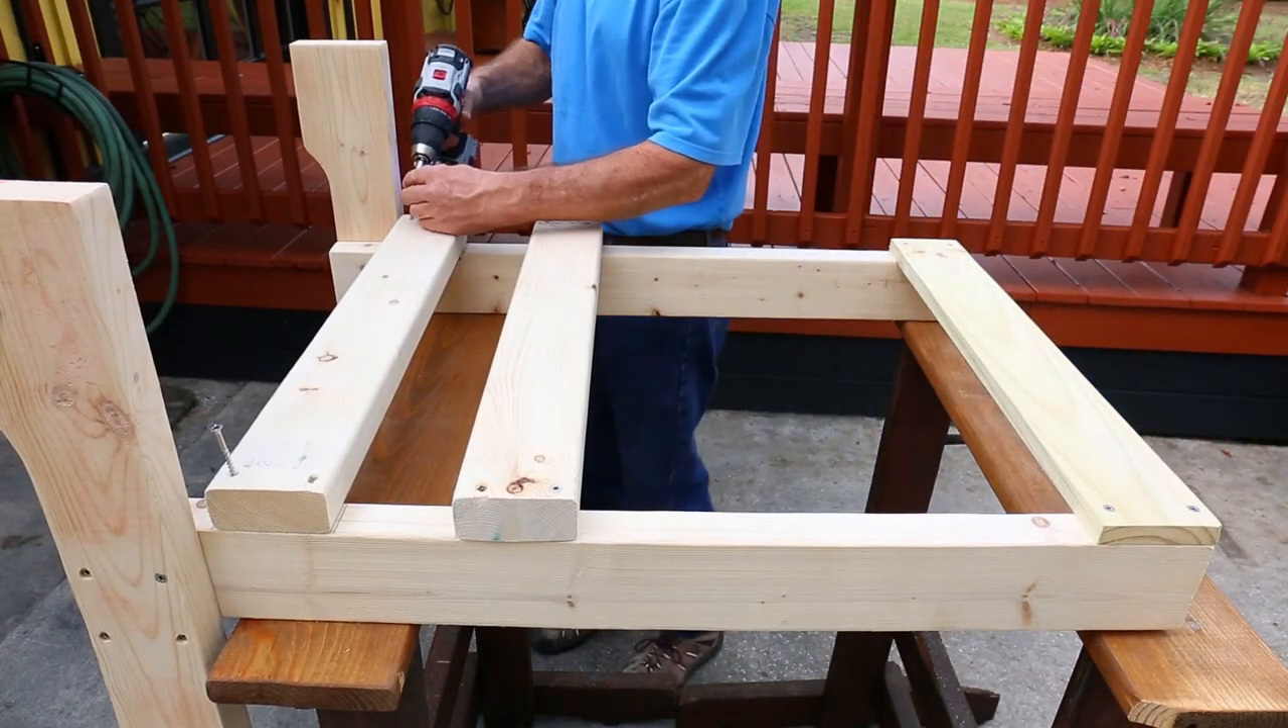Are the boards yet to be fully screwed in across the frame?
Yes.